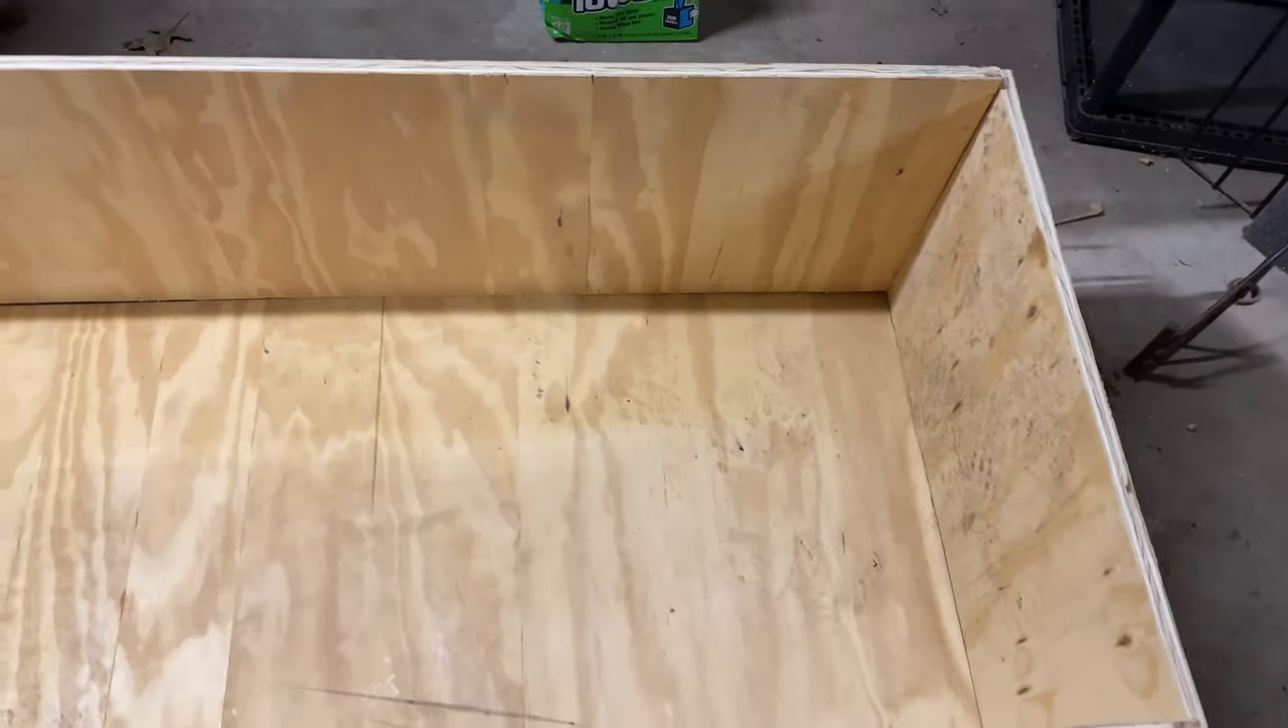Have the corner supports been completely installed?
No.